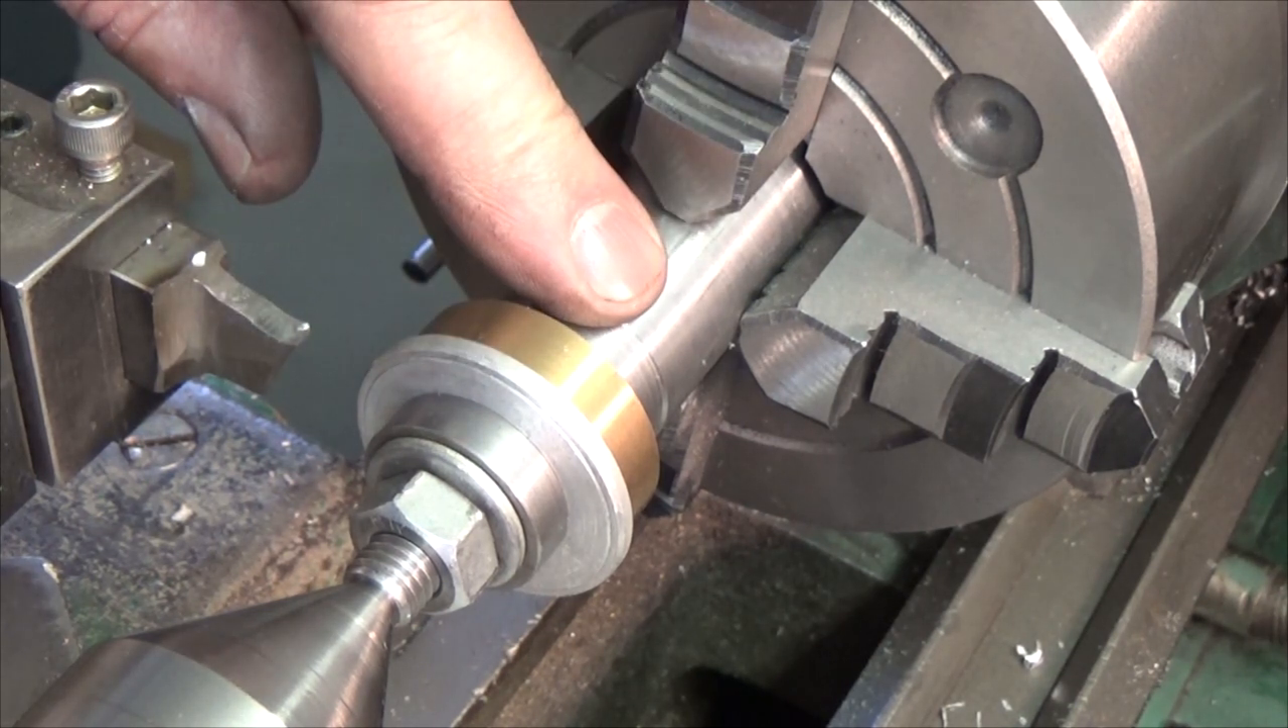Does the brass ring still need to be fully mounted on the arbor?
No.